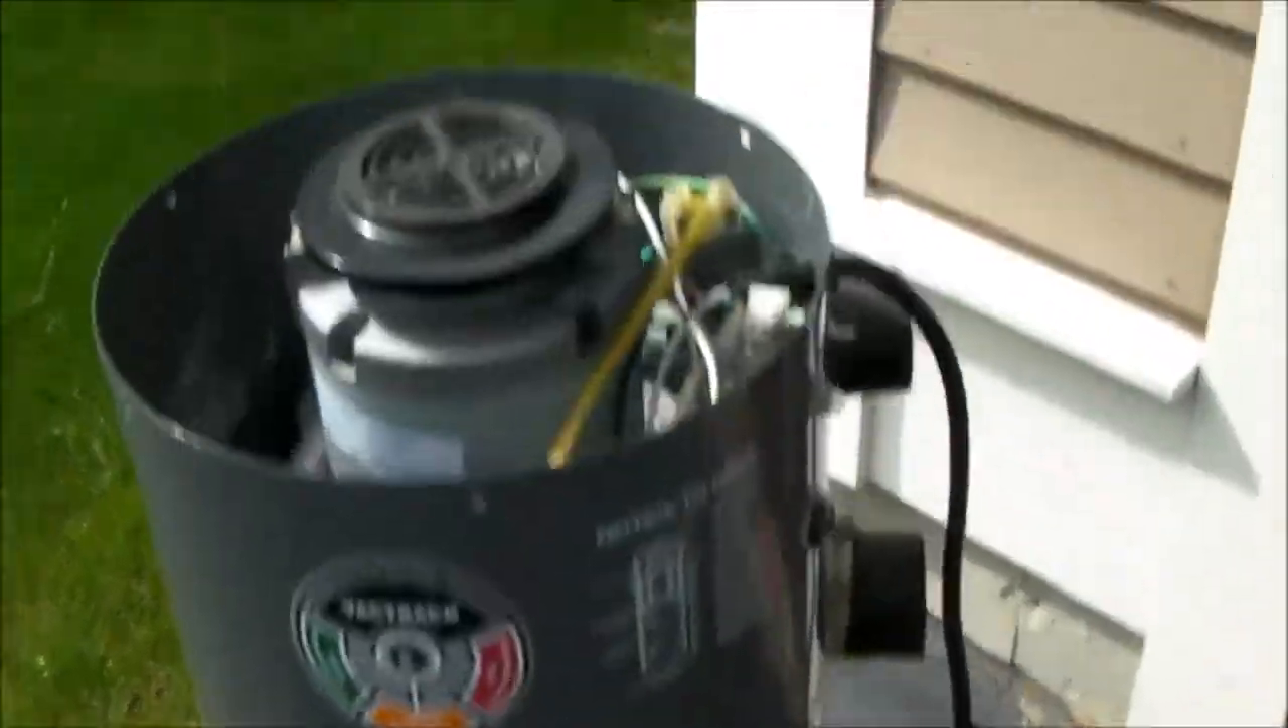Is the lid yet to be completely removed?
No.